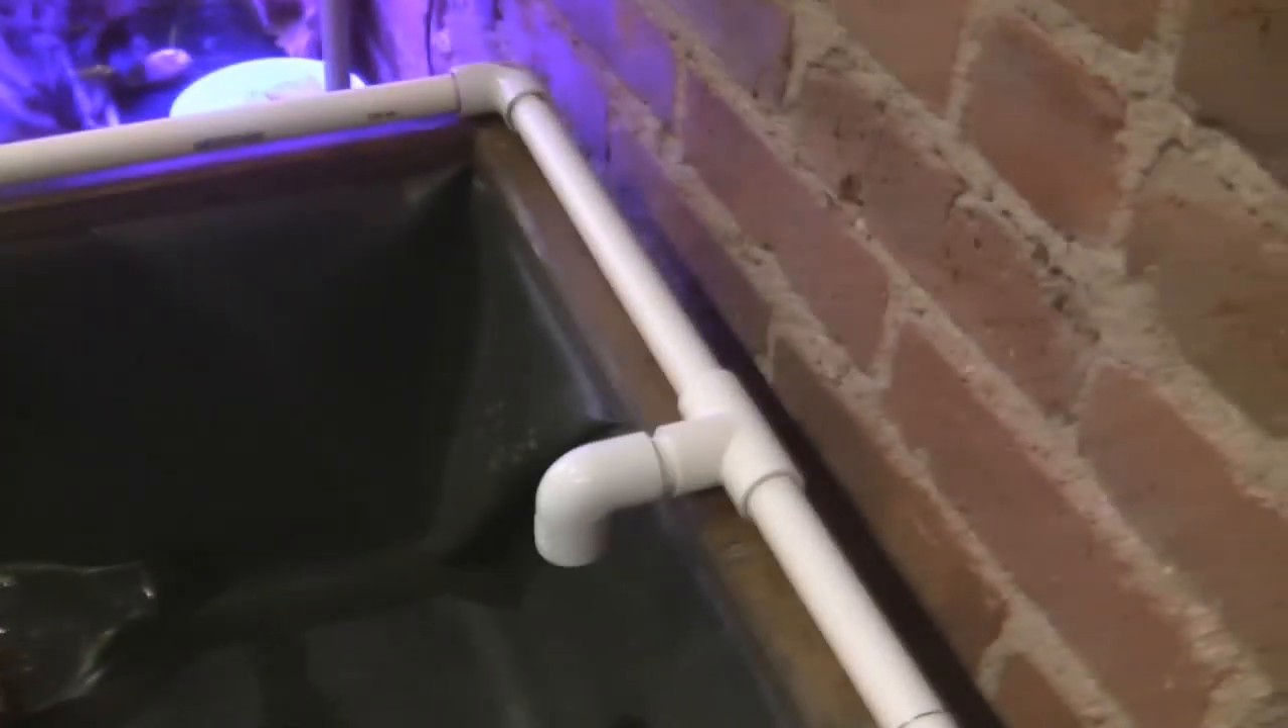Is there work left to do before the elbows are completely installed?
No.